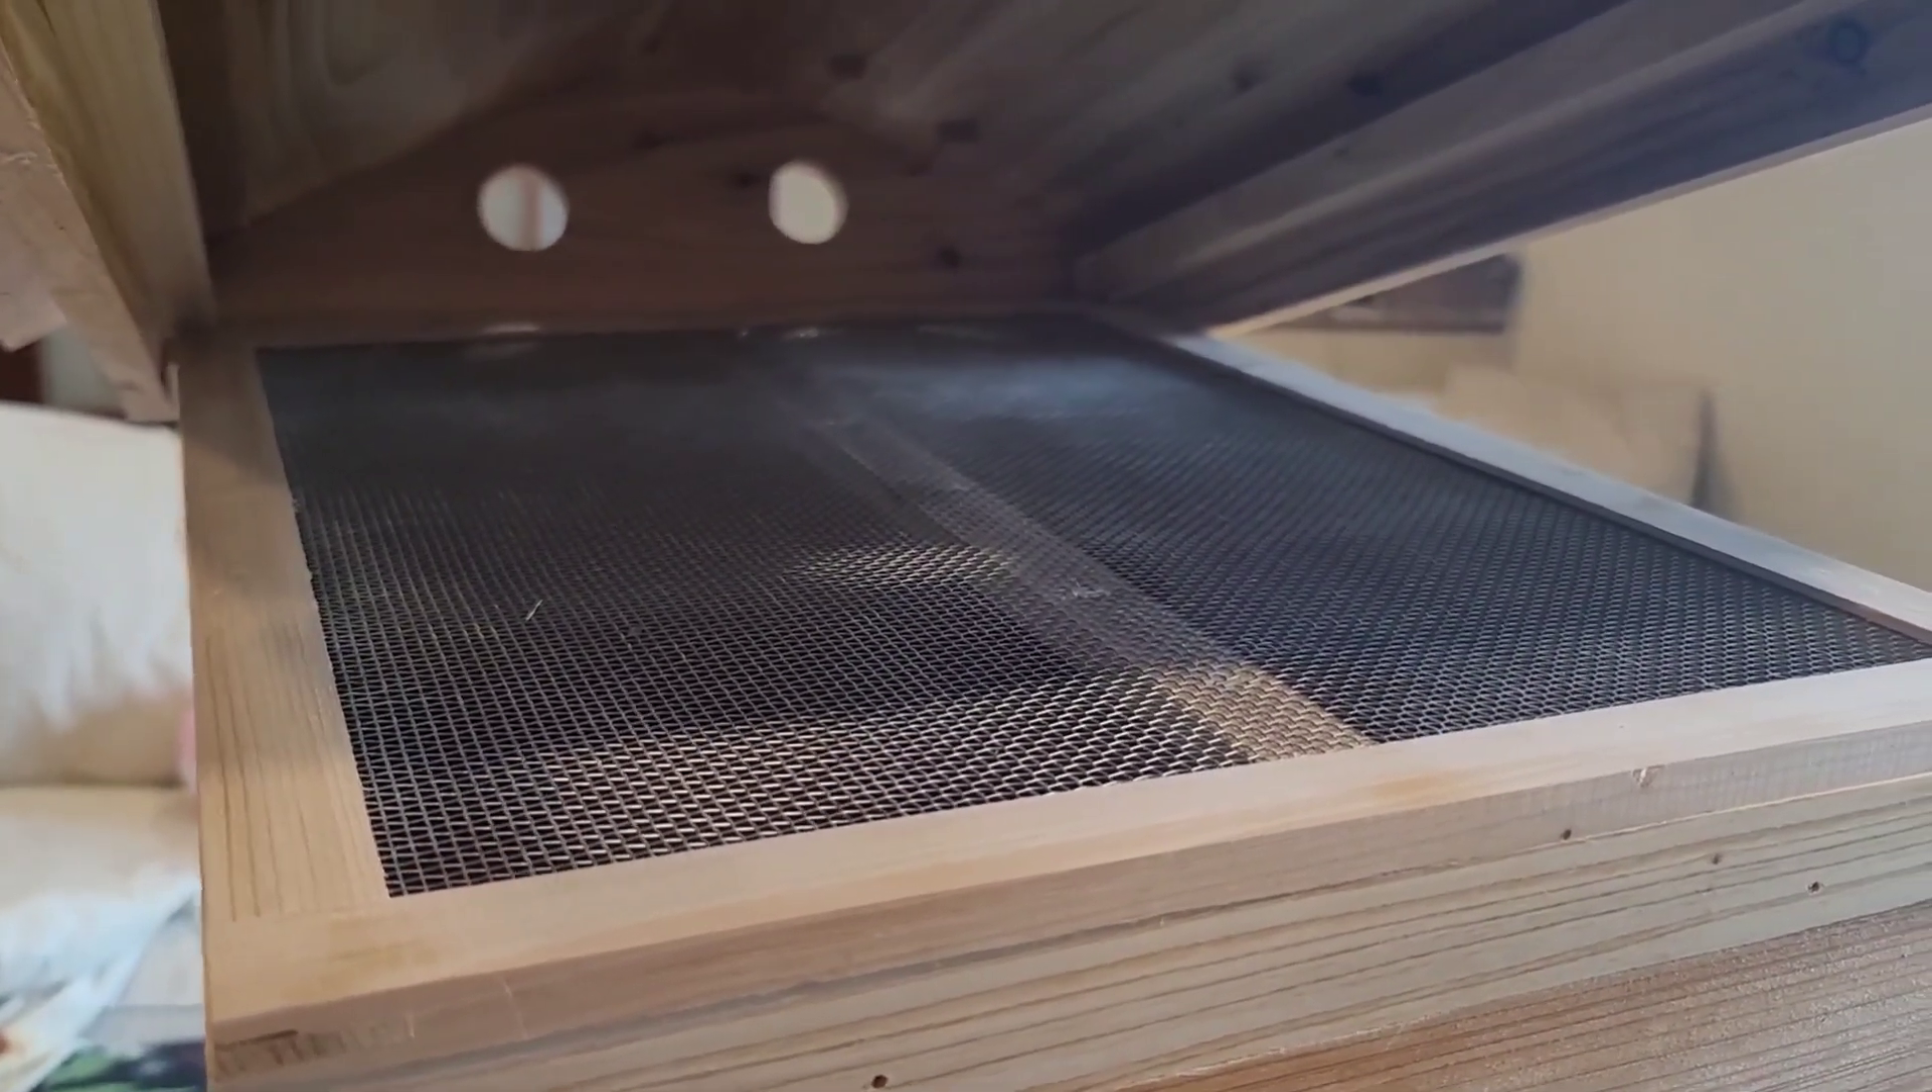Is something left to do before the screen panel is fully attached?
No.